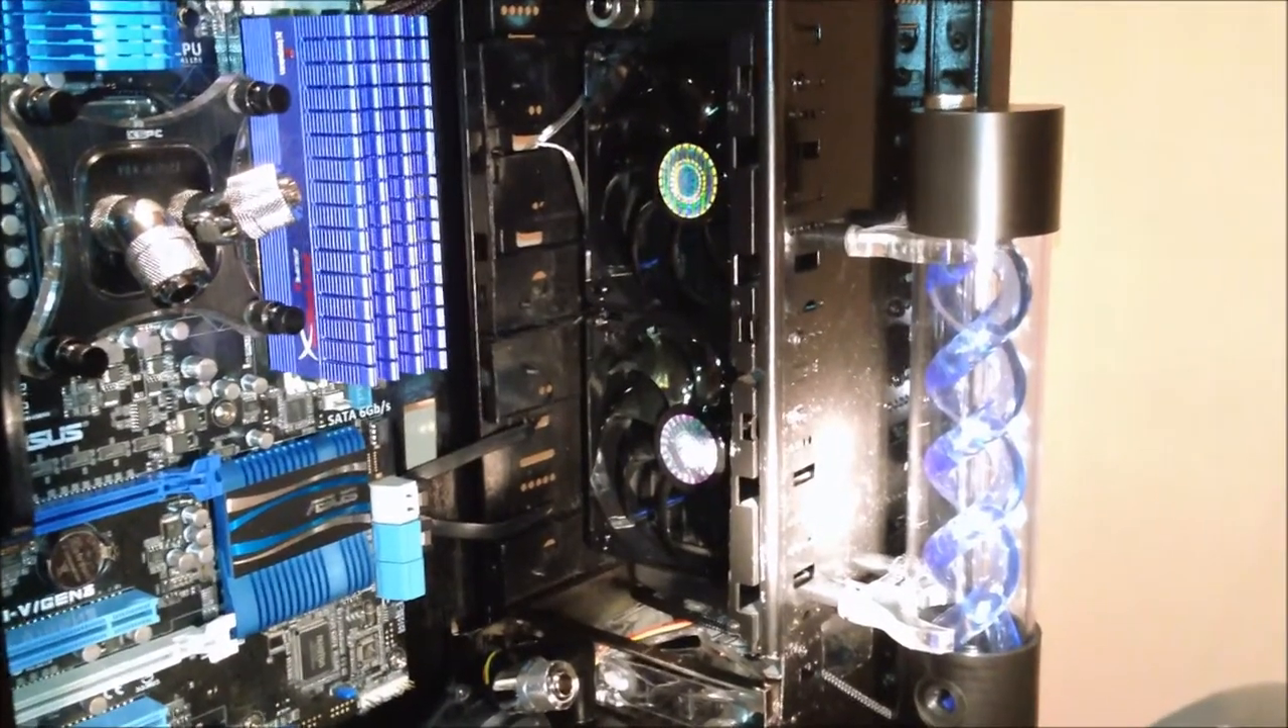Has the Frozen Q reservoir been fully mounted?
Yes.